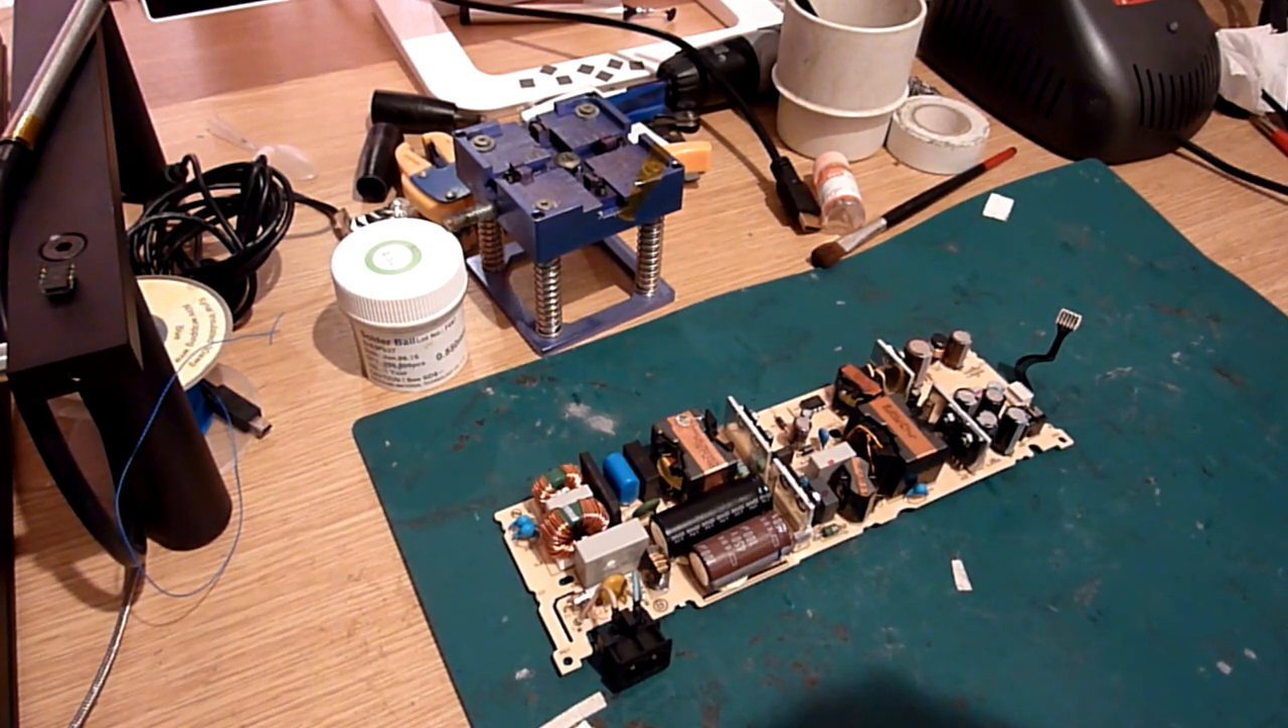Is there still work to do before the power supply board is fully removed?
No.